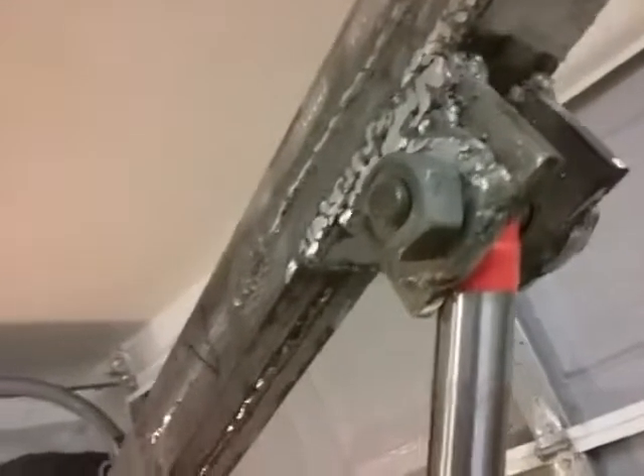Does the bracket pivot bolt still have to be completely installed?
No.